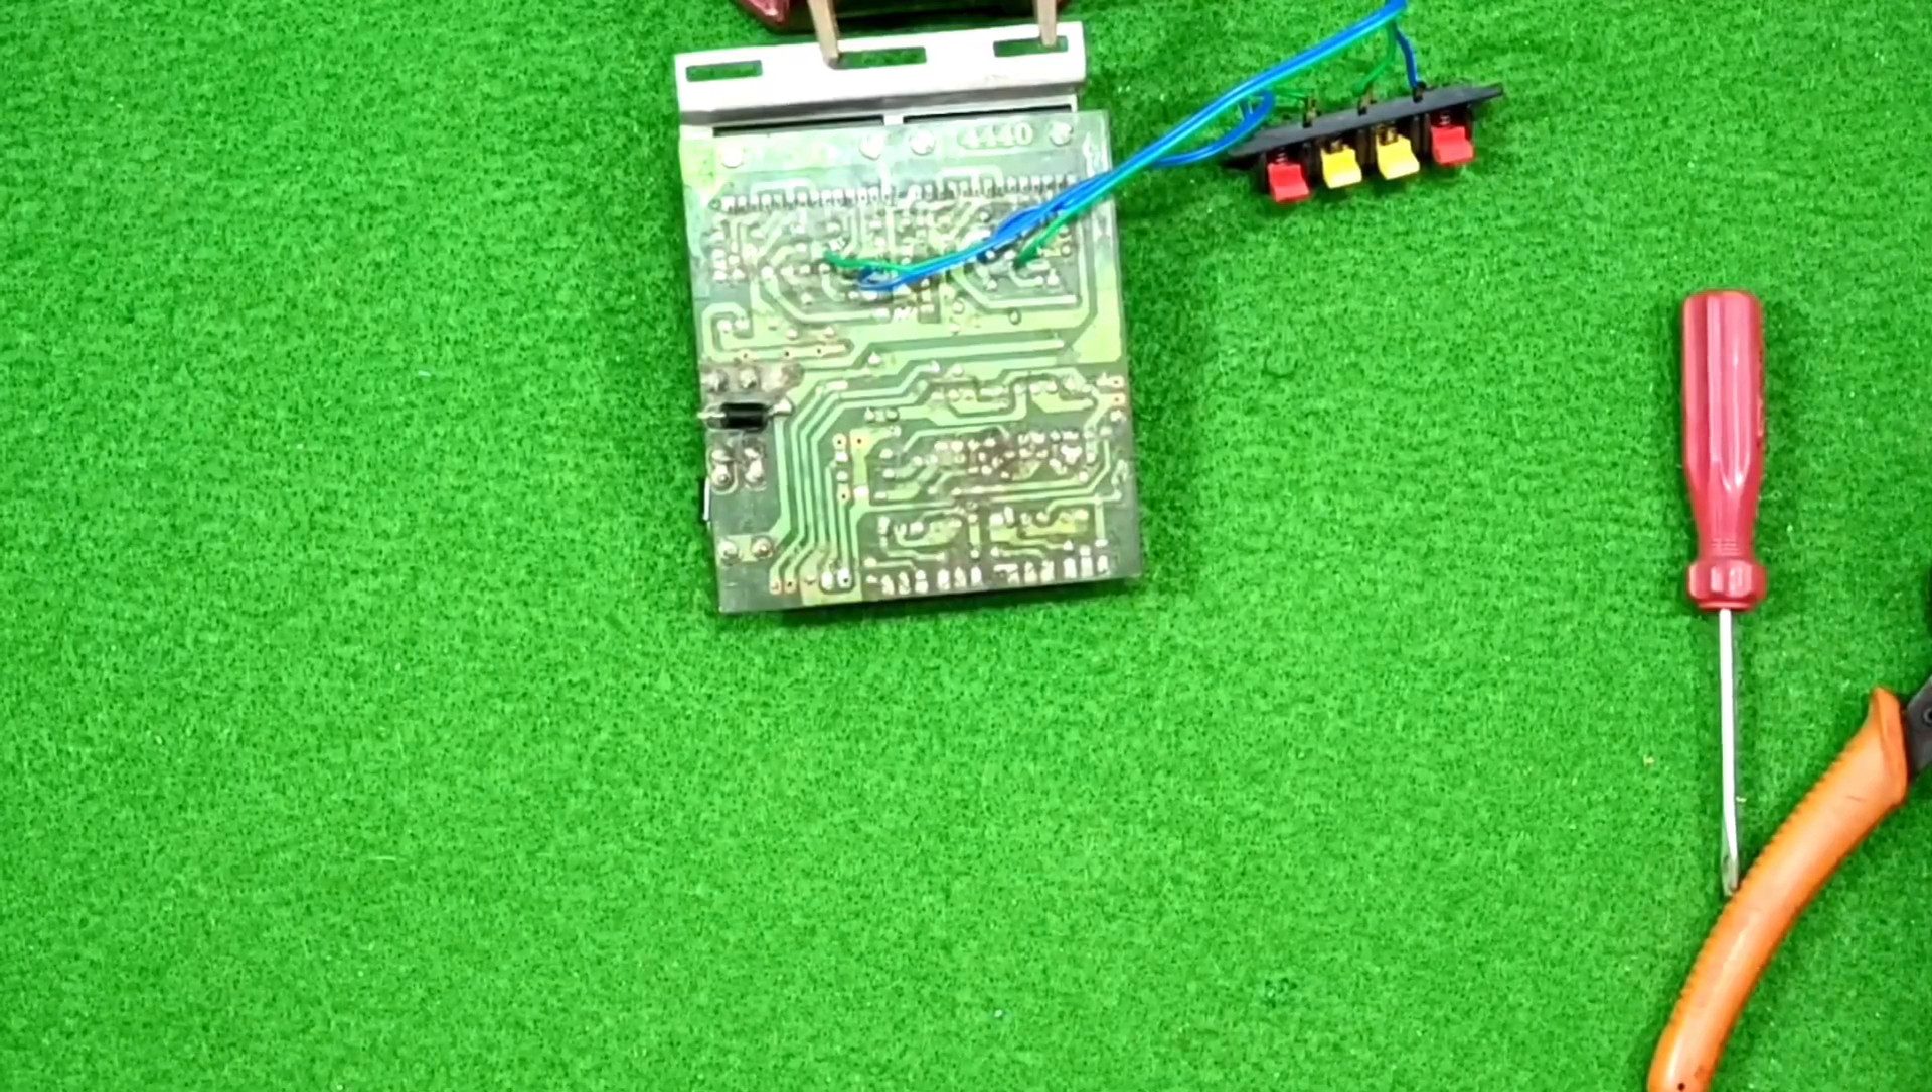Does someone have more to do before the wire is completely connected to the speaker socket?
No.